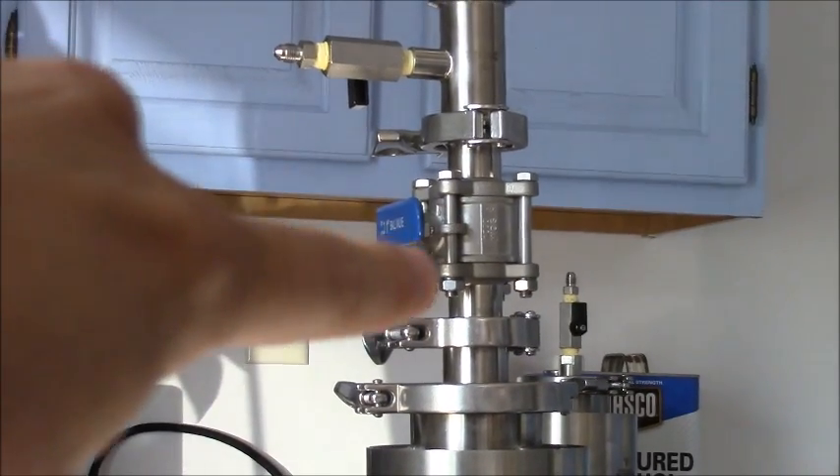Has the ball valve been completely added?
Yes.